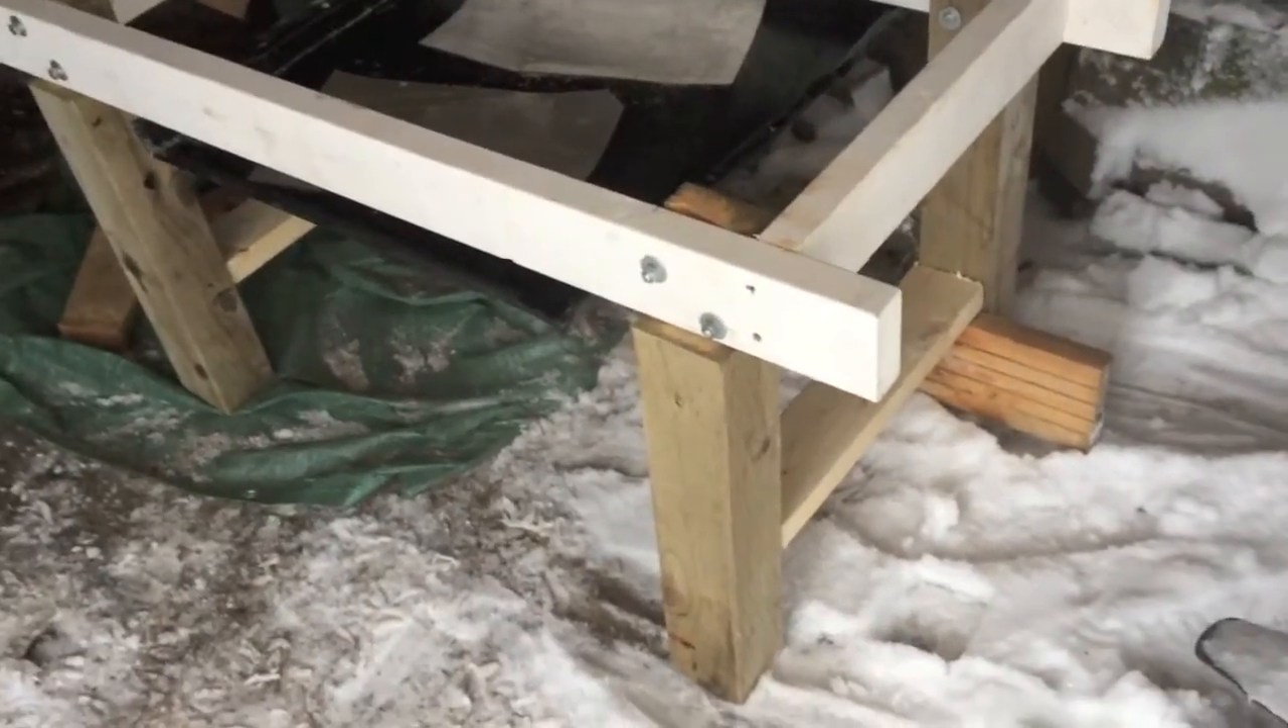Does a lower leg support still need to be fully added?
No.